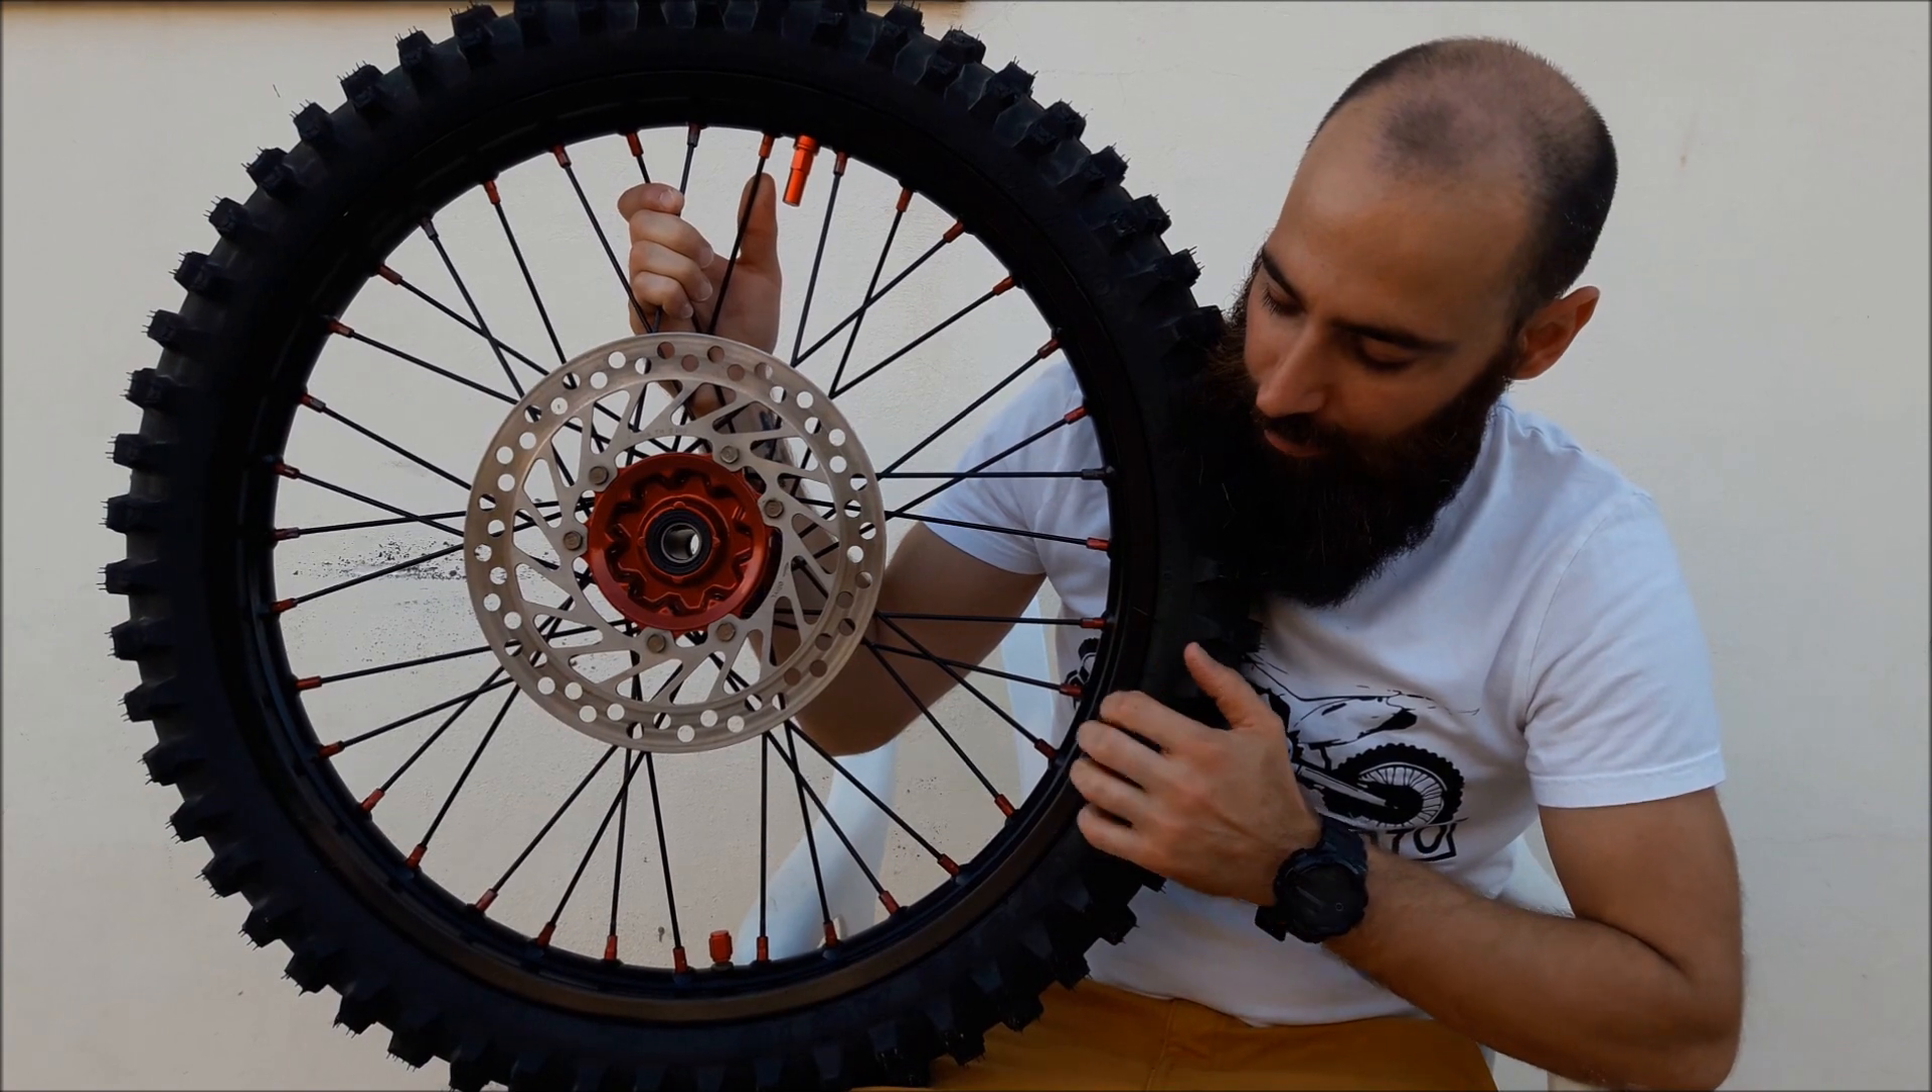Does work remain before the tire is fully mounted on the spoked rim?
No.